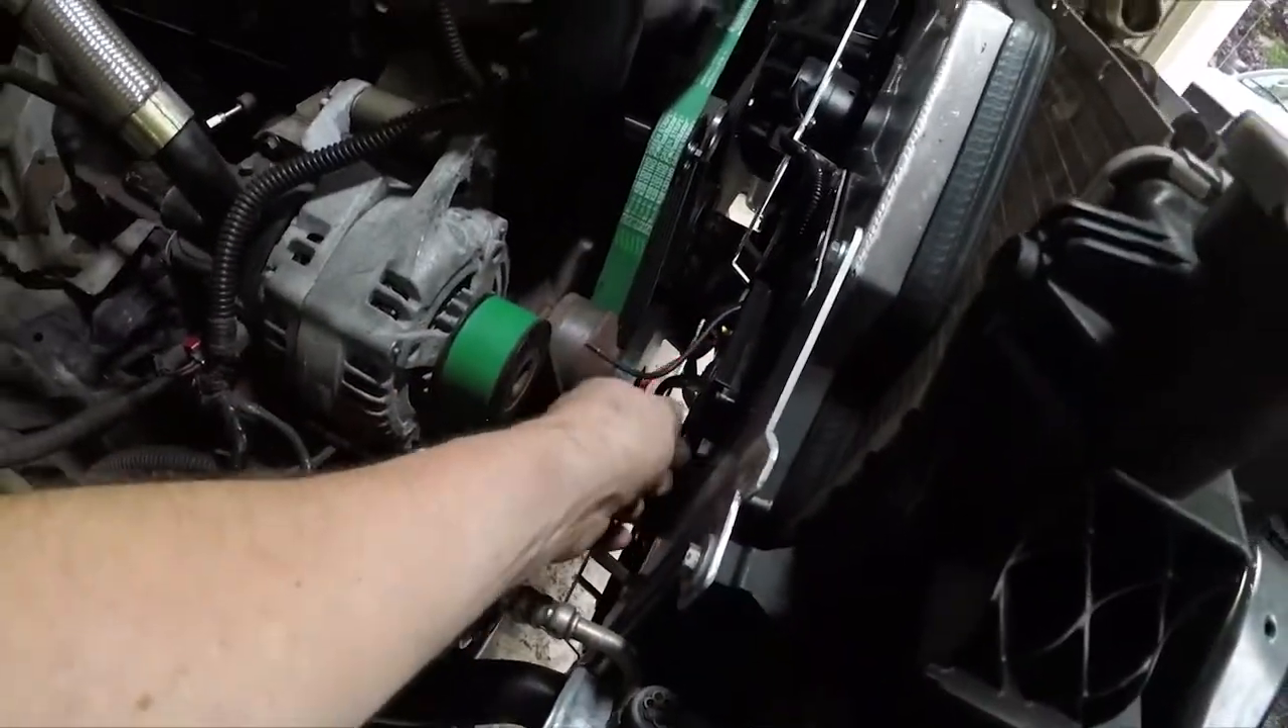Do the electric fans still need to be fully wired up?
Yes.